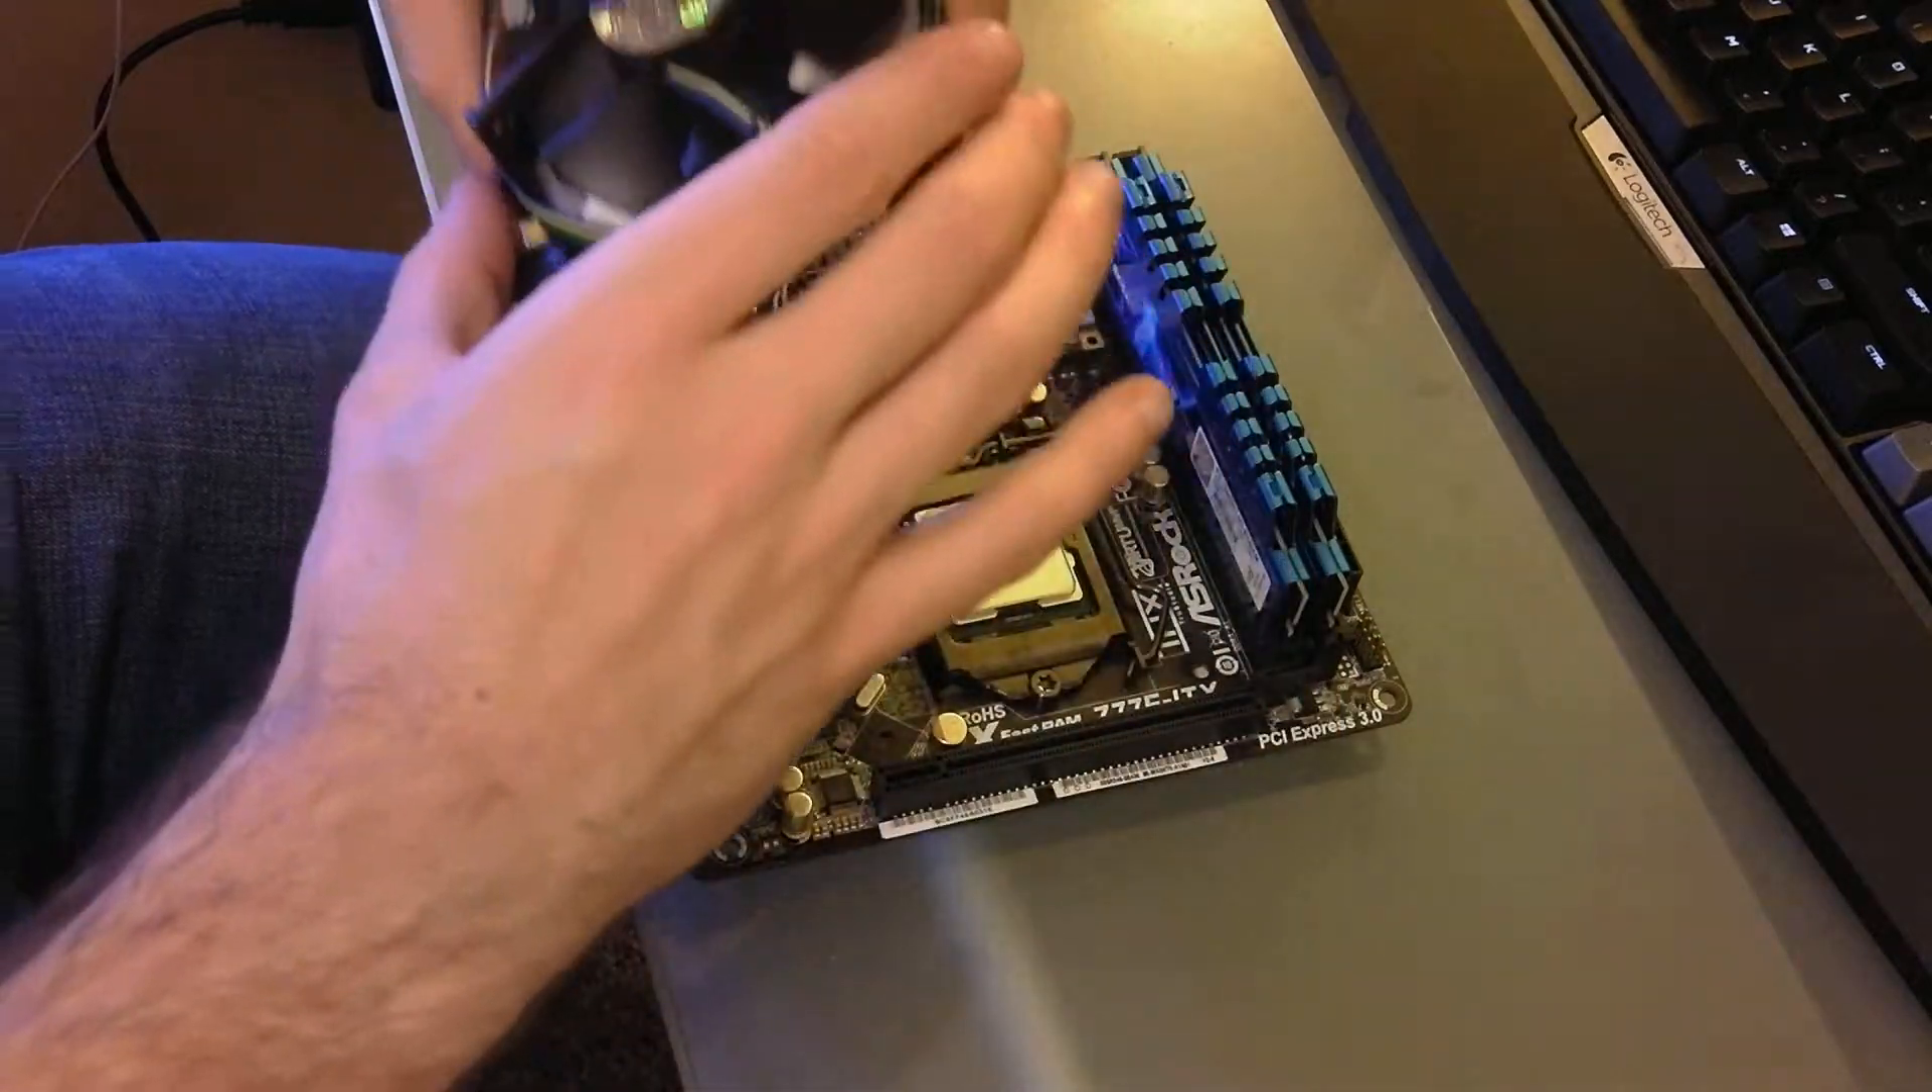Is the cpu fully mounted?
Yes.